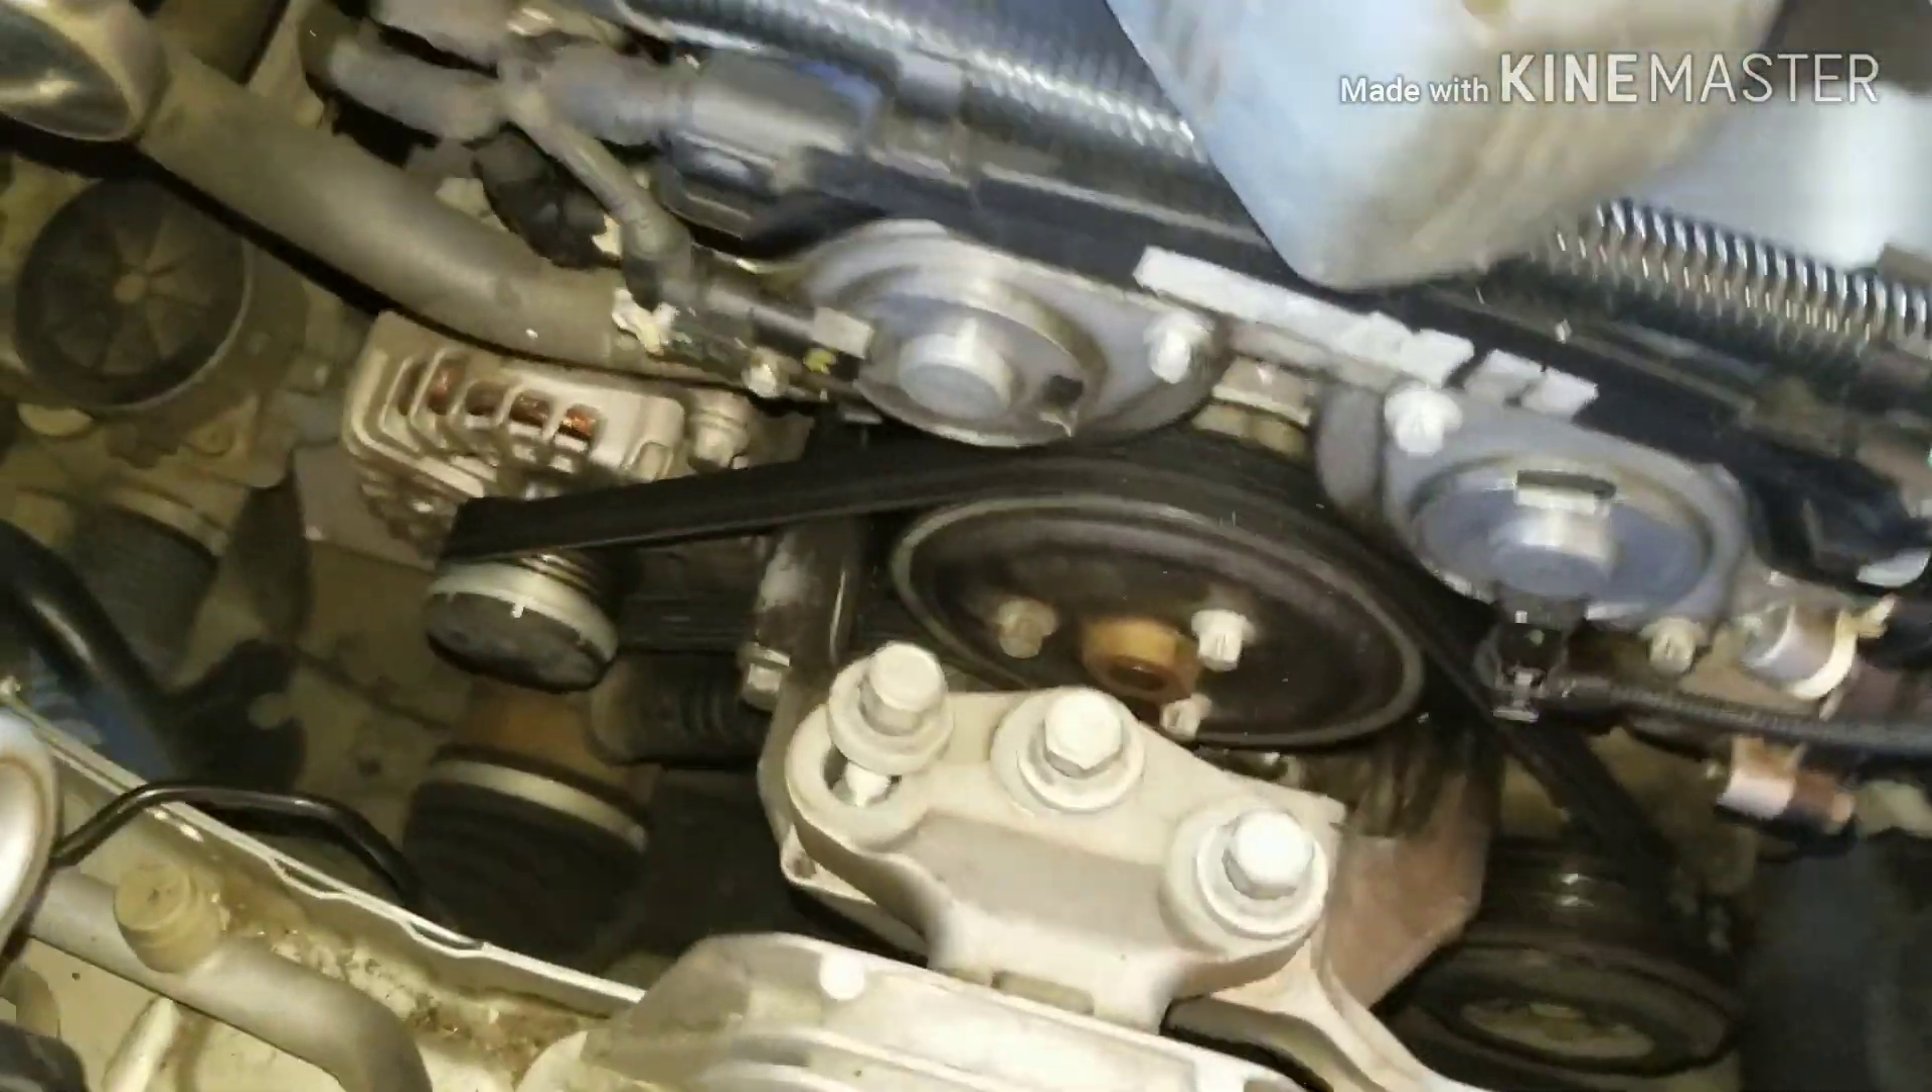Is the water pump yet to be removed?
Yes.